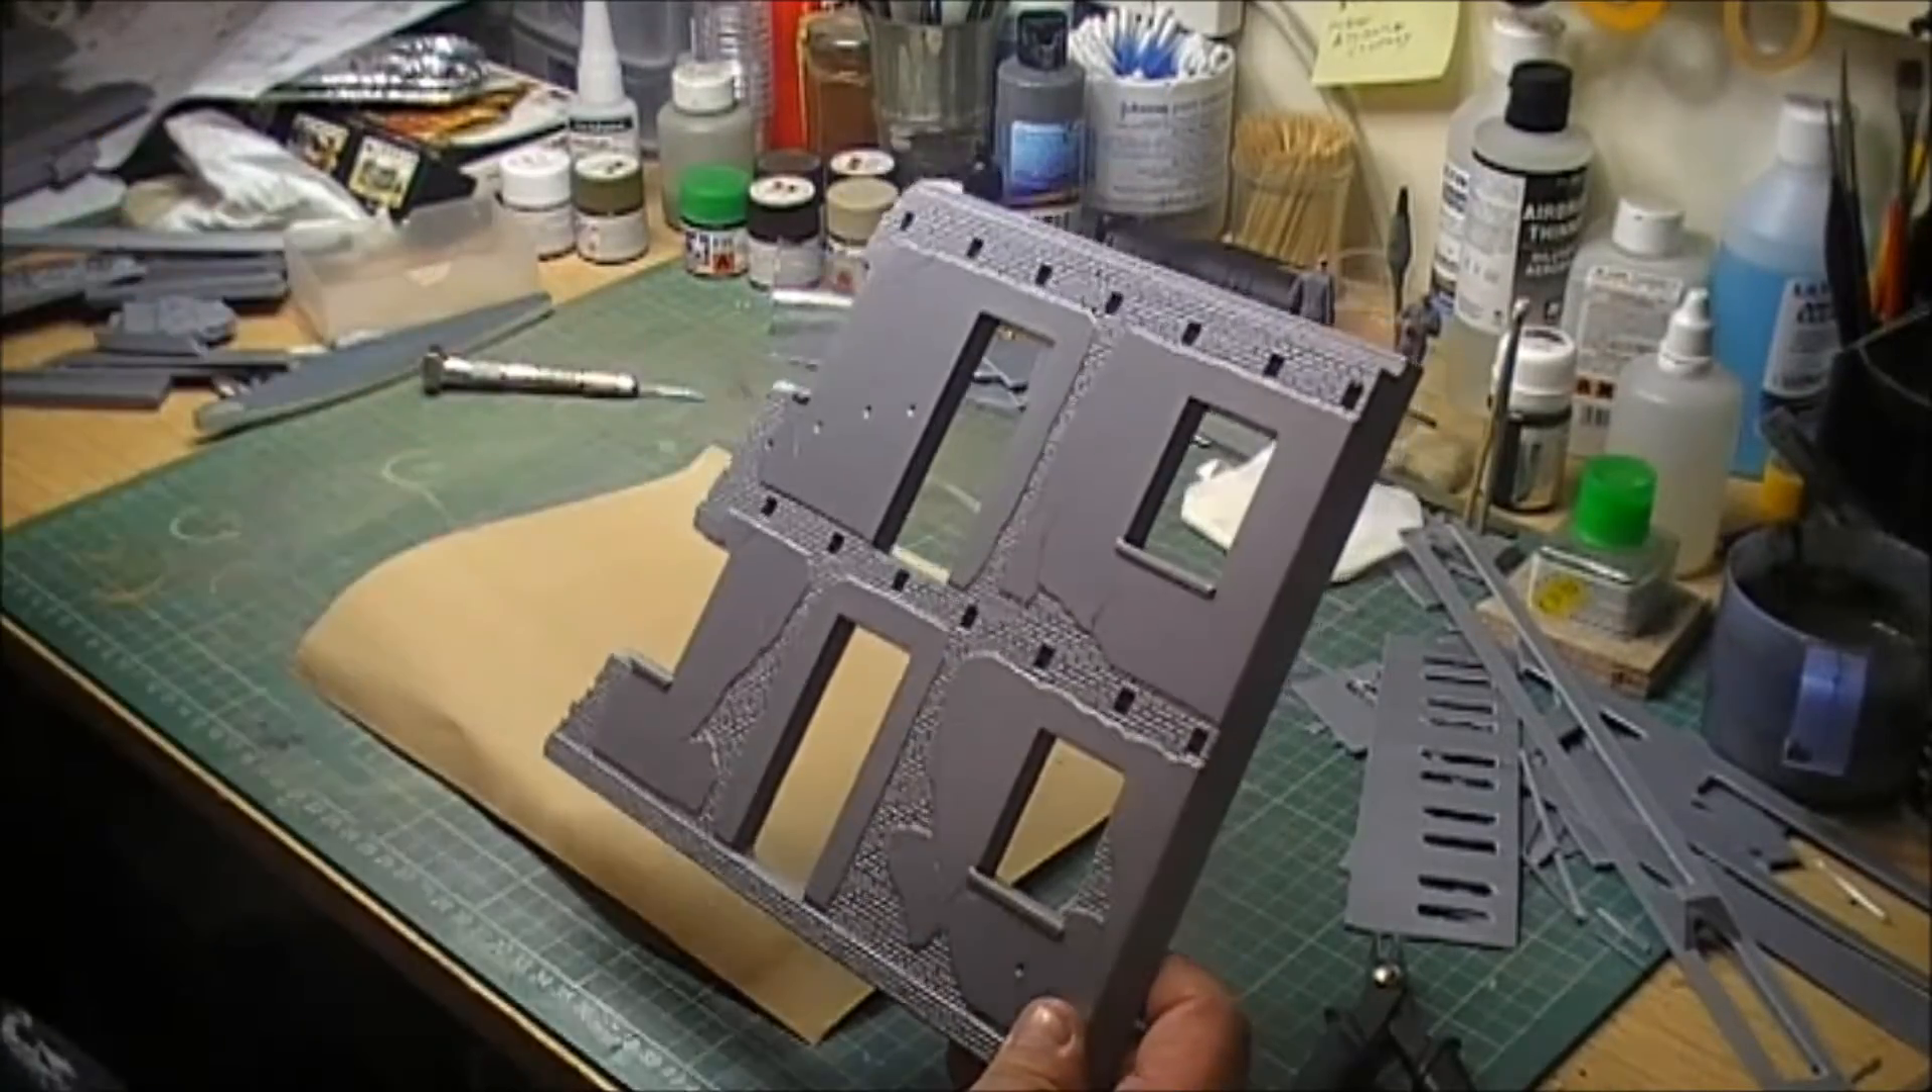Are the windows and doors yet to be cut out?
No.